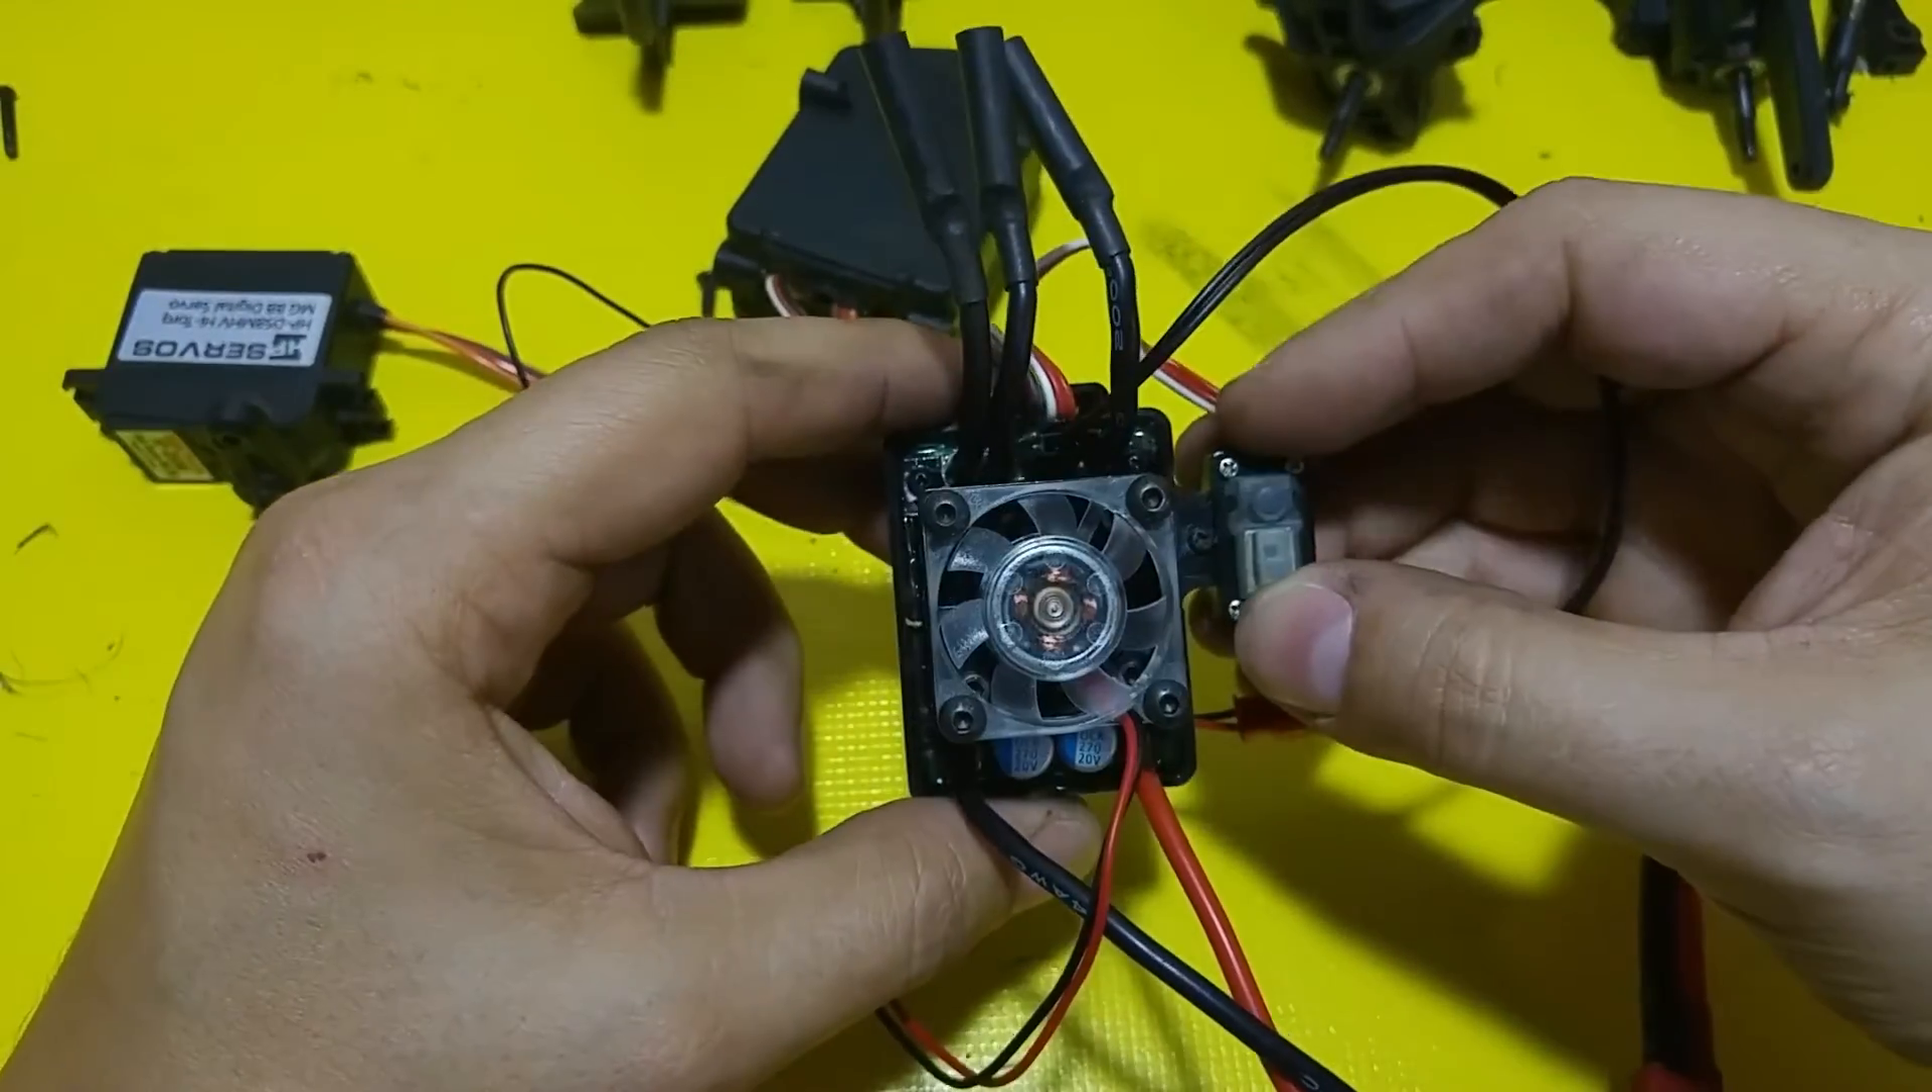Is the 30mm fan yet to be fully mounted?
No.